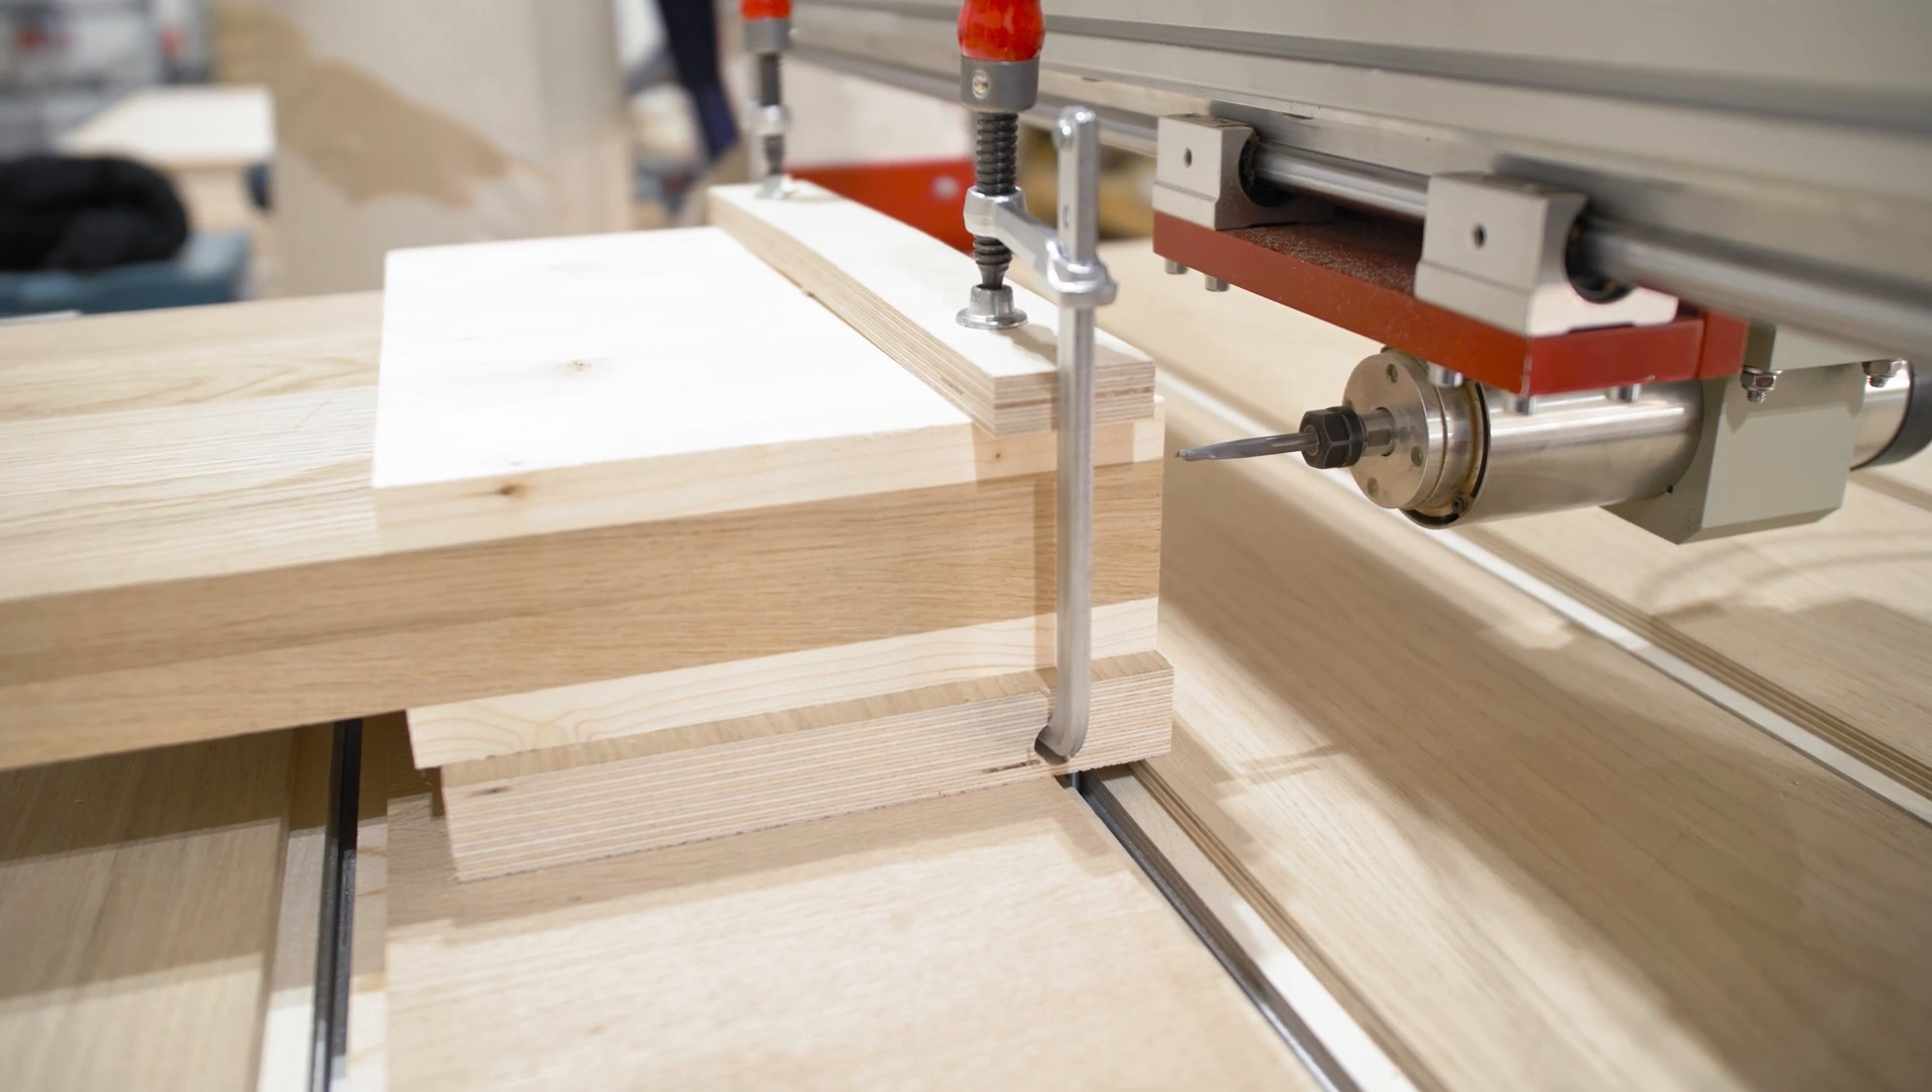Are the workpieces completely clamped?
Yes.